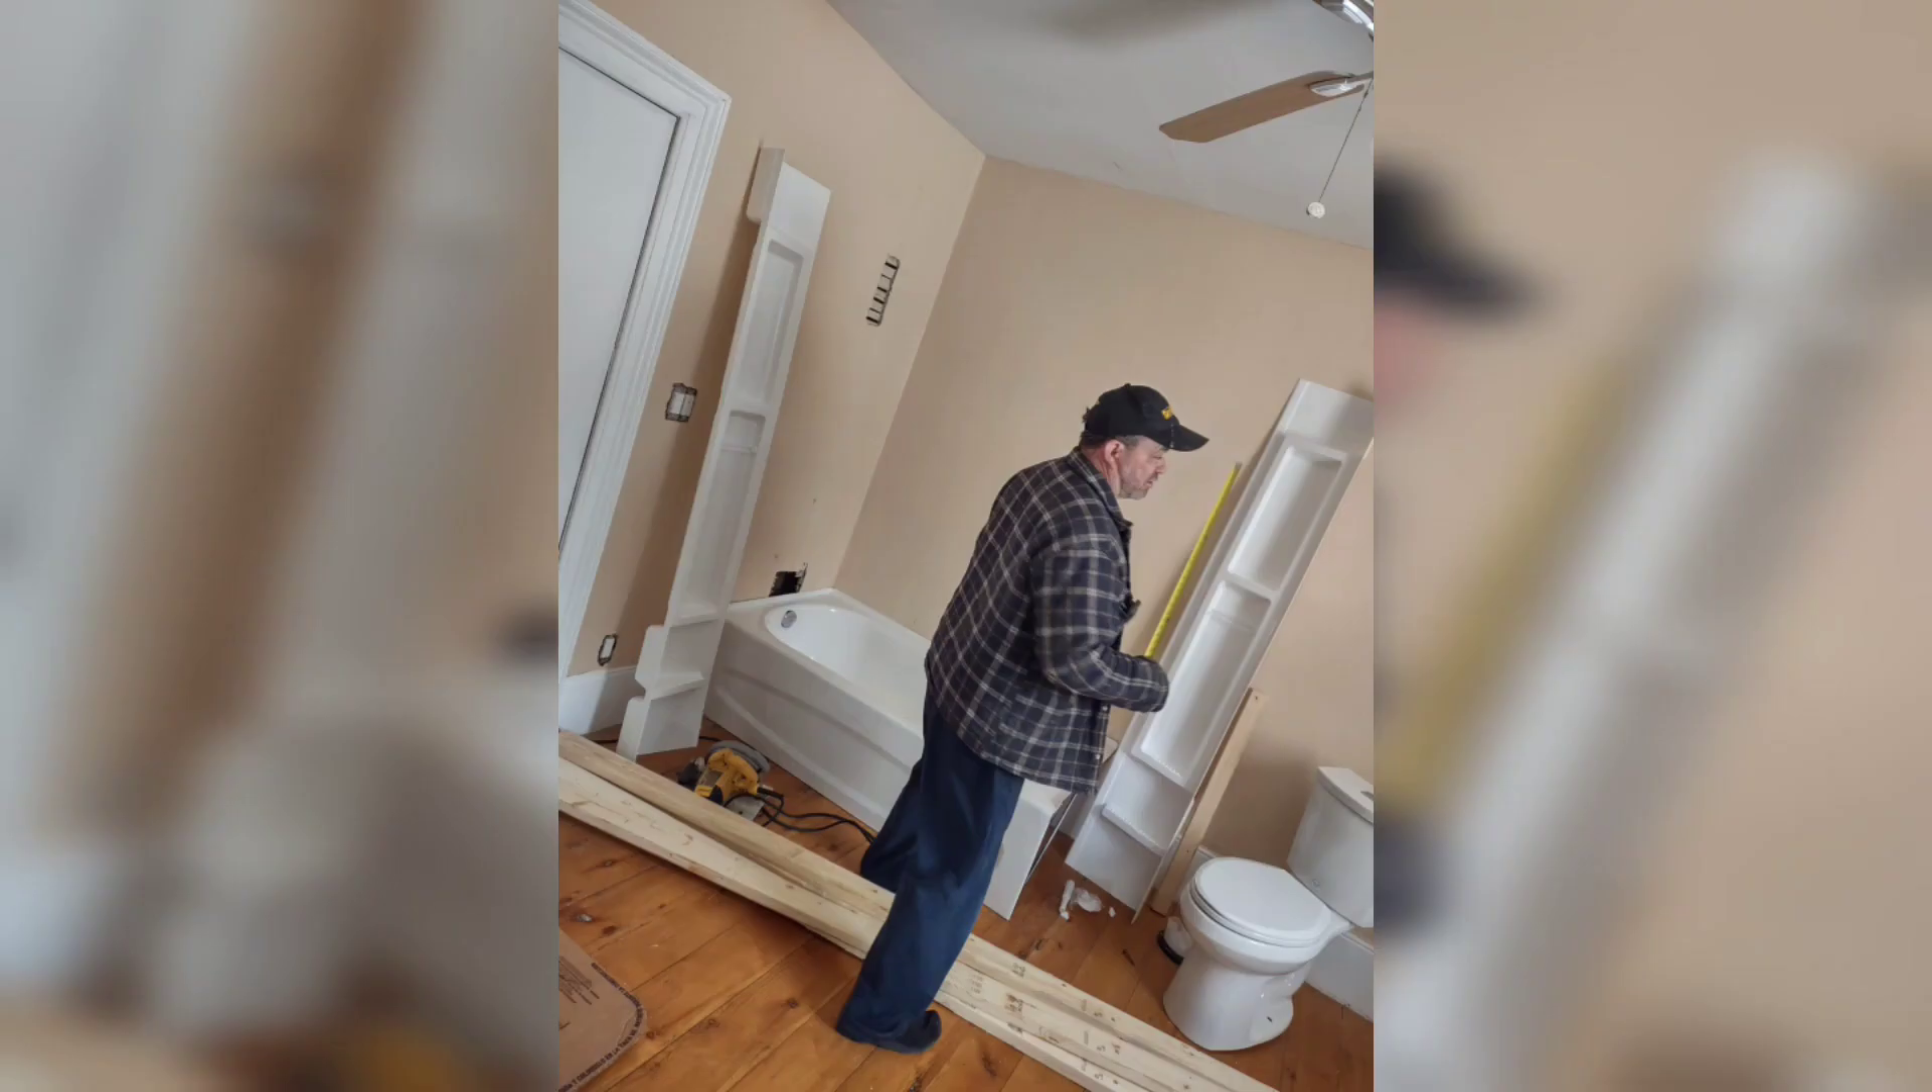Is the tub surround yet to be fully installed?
Yes.